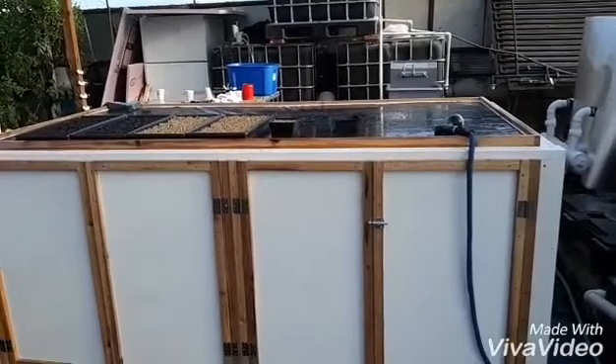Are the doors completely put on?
Yes.